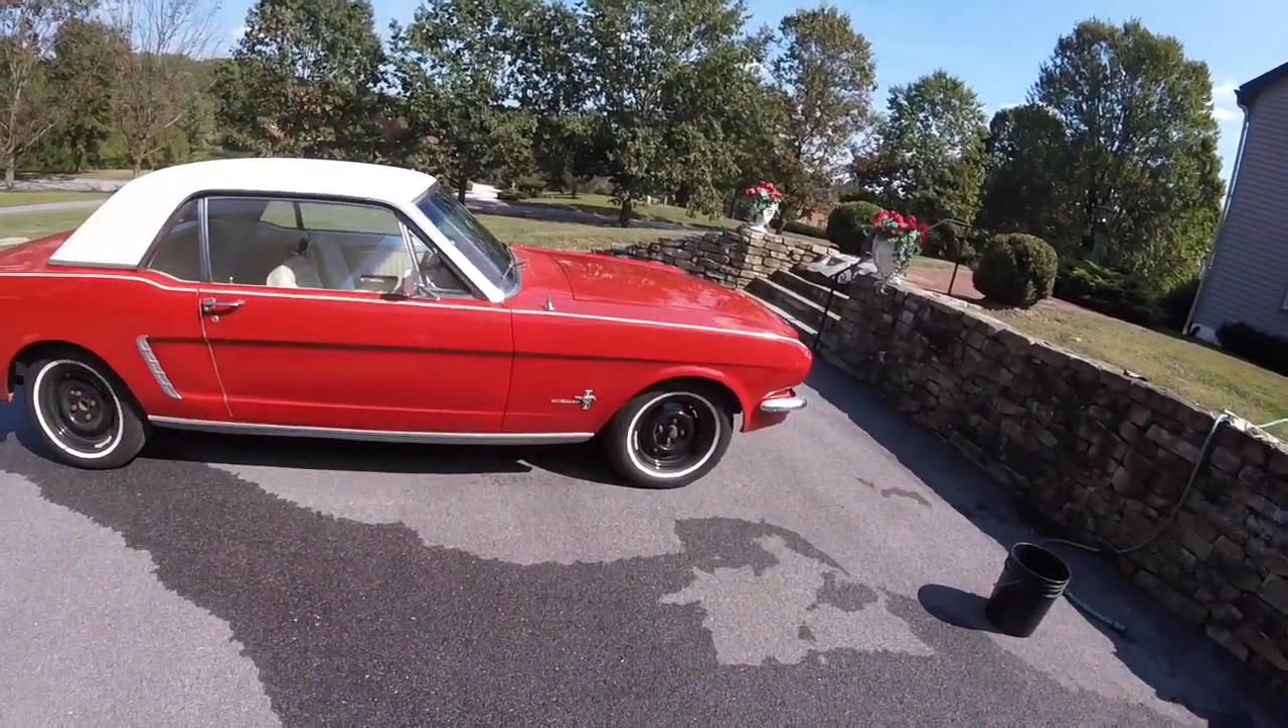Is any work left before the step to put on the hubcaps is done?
Yes.